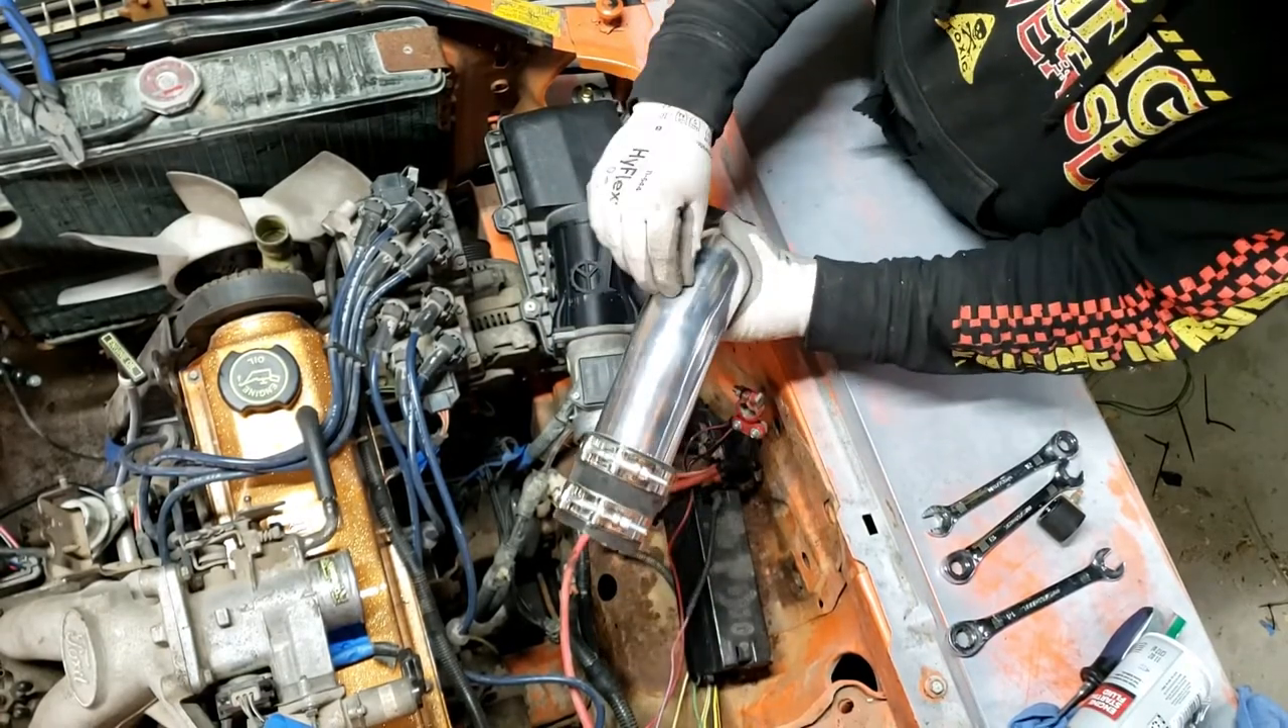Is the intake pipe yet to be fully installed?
Yes.